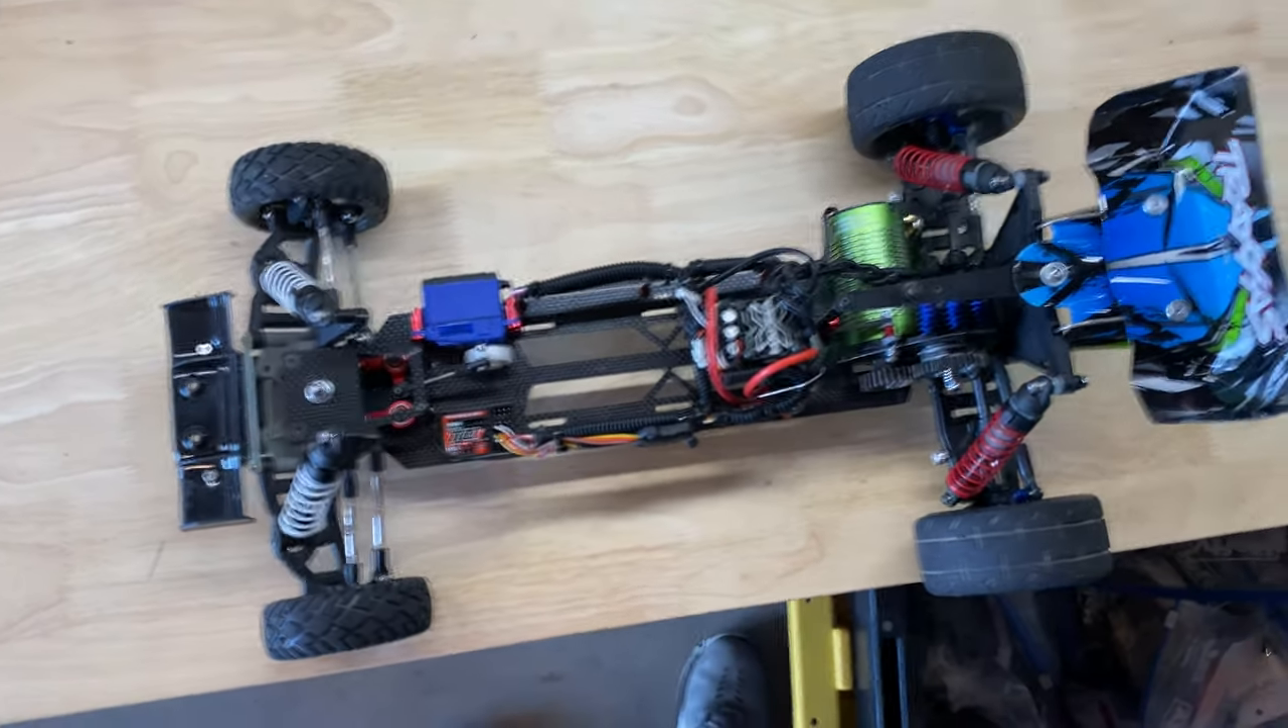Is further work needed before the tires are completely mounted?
No.